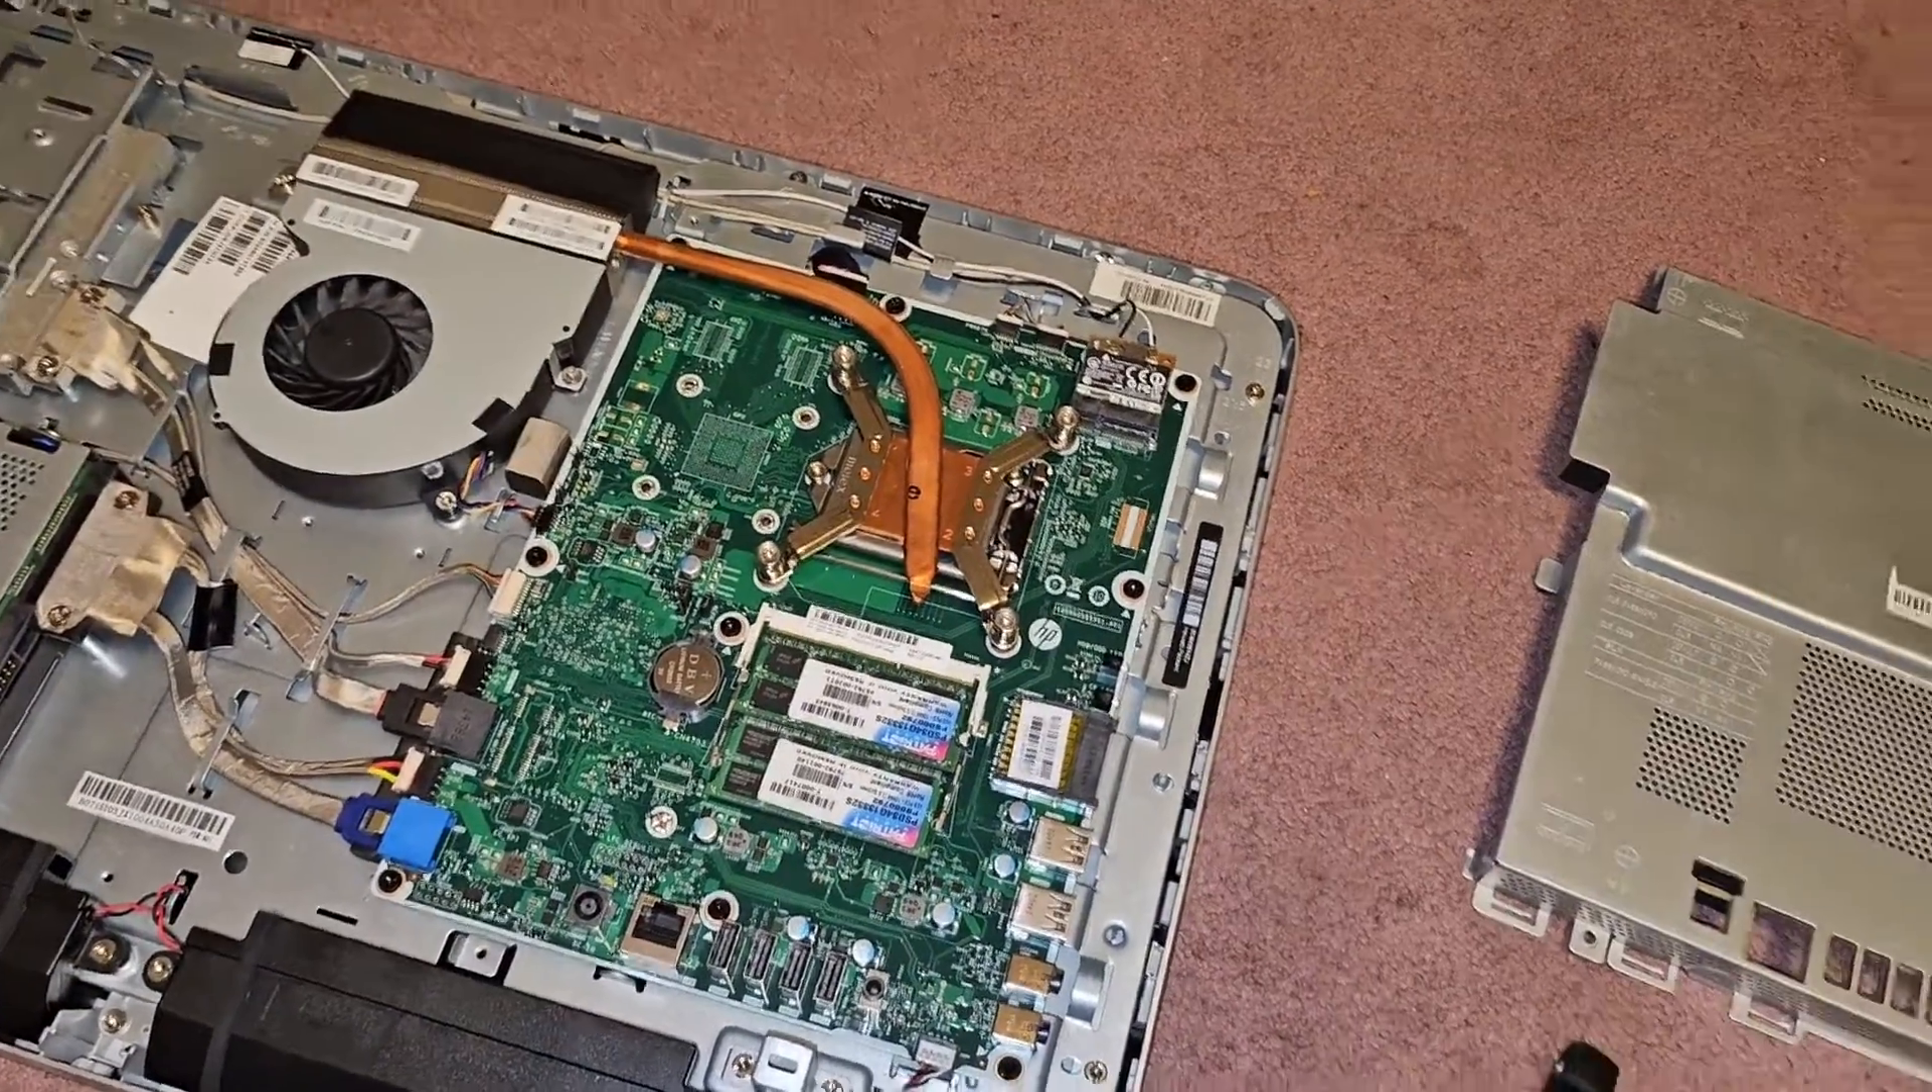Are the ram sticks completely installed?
Yes.